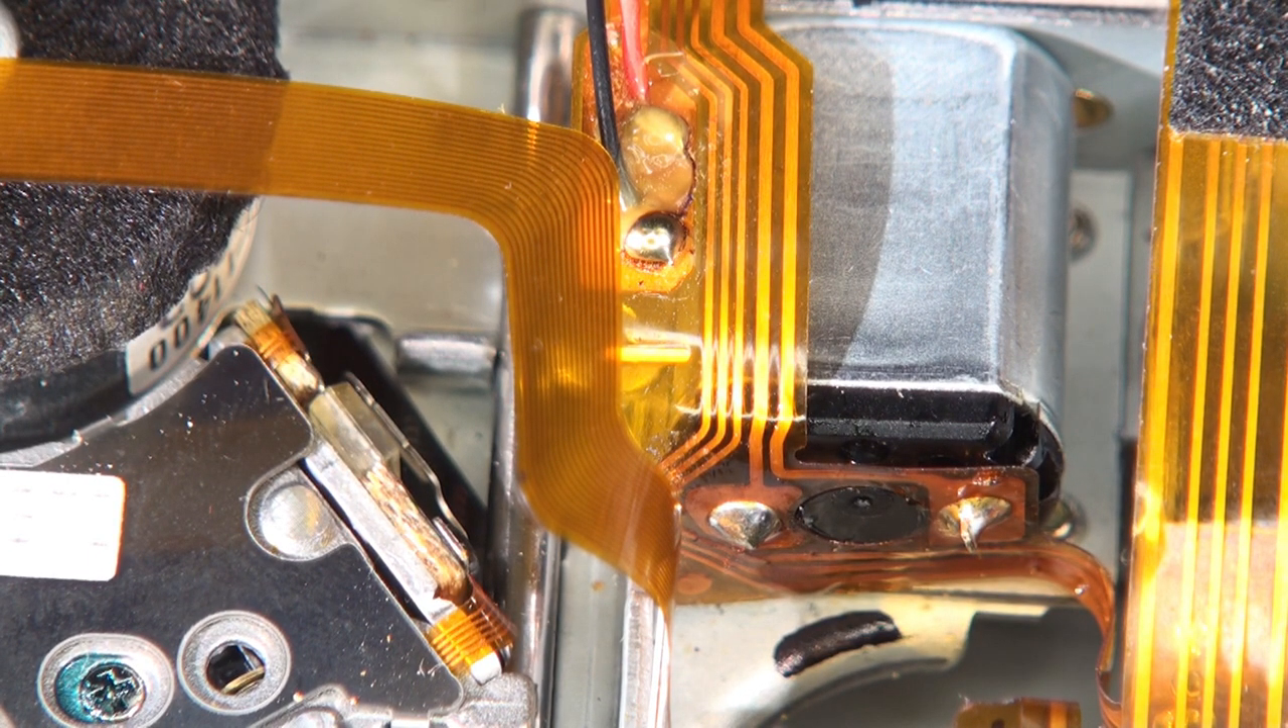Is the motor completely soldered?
Yes.